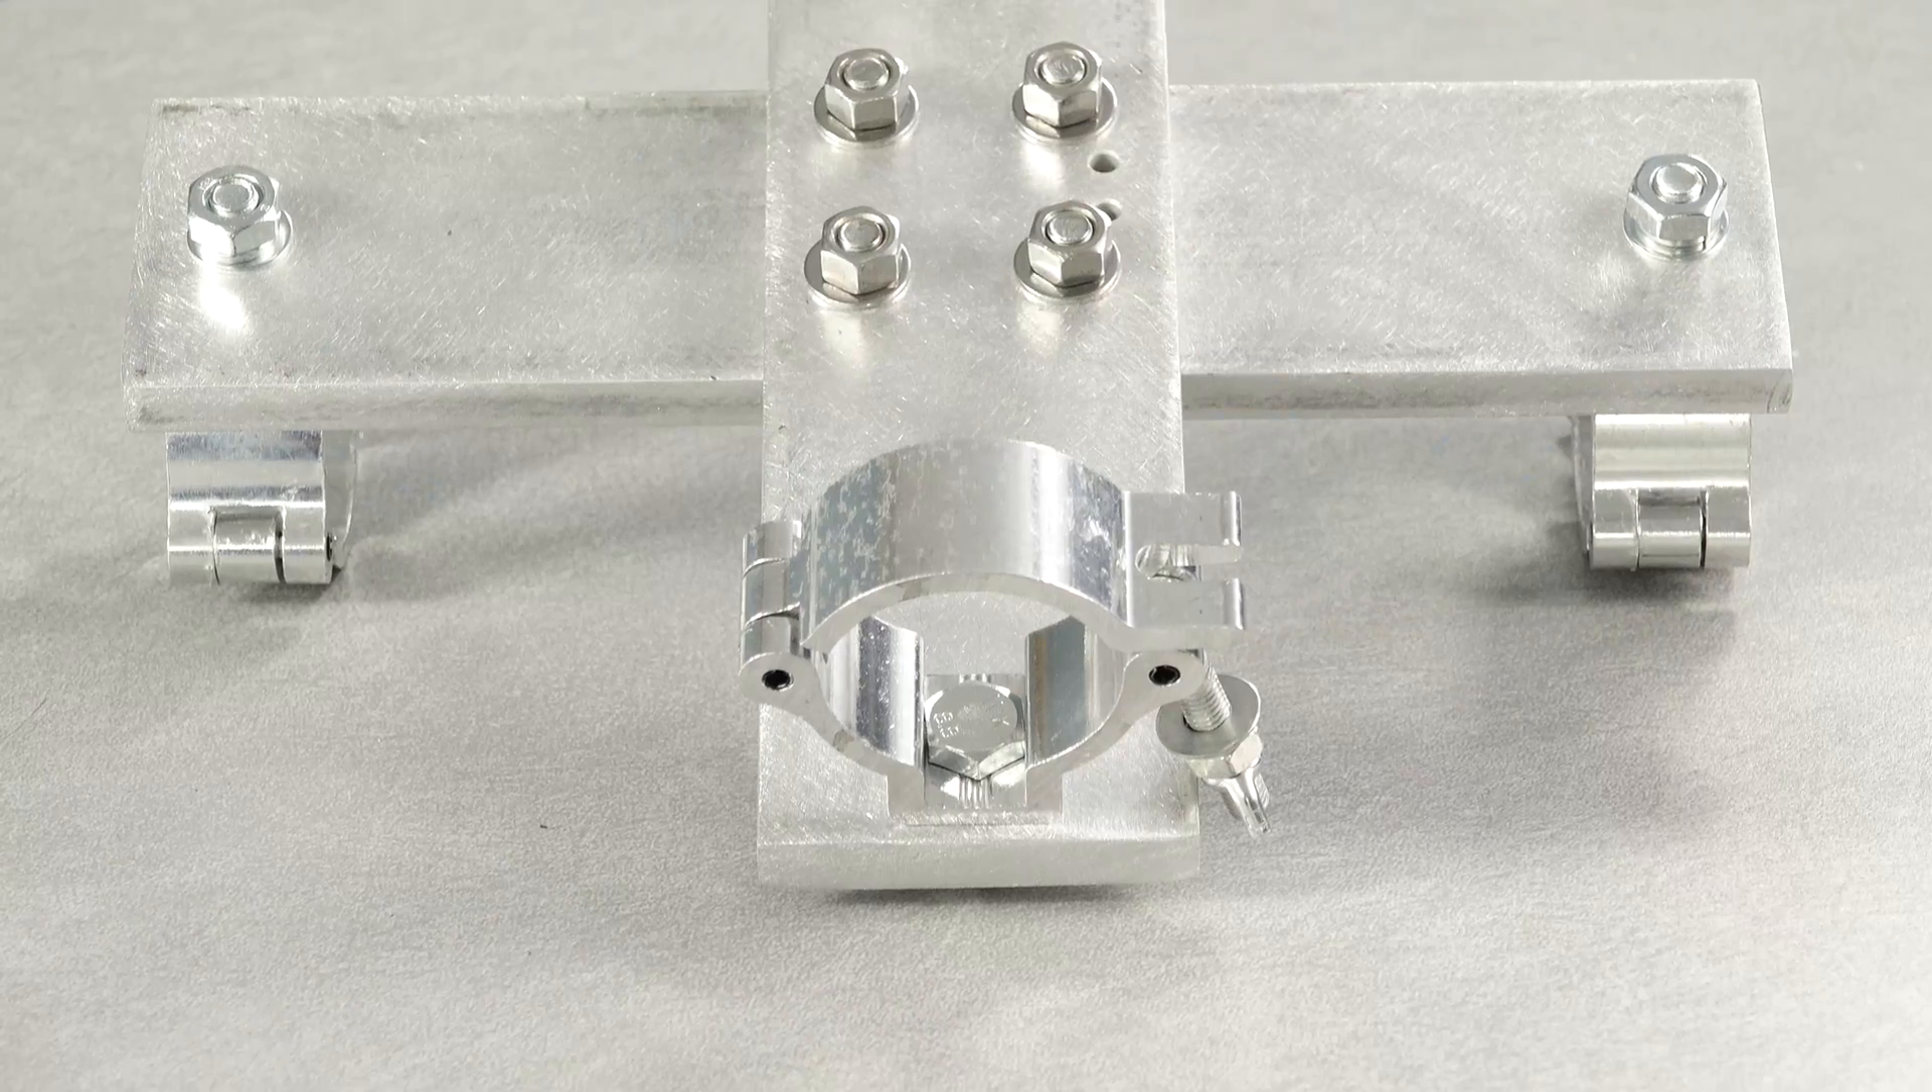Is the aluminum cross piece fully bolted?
Yes.